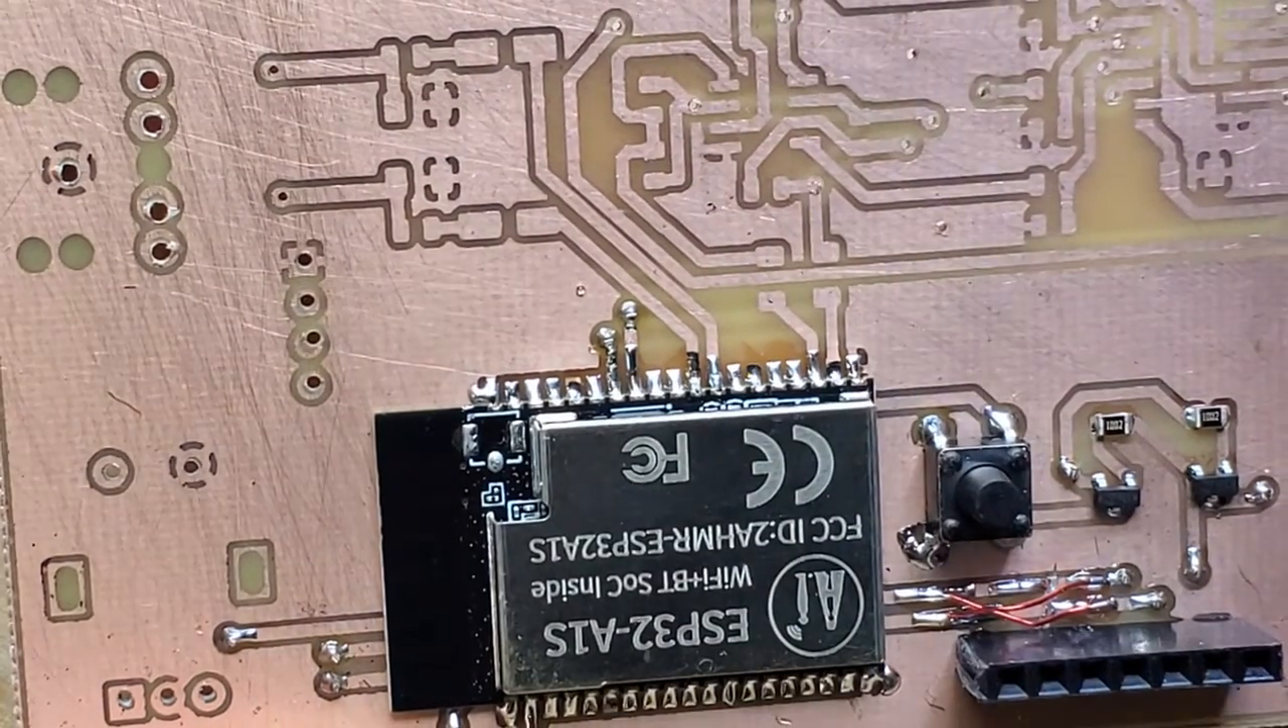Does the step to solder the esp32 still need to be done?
No.